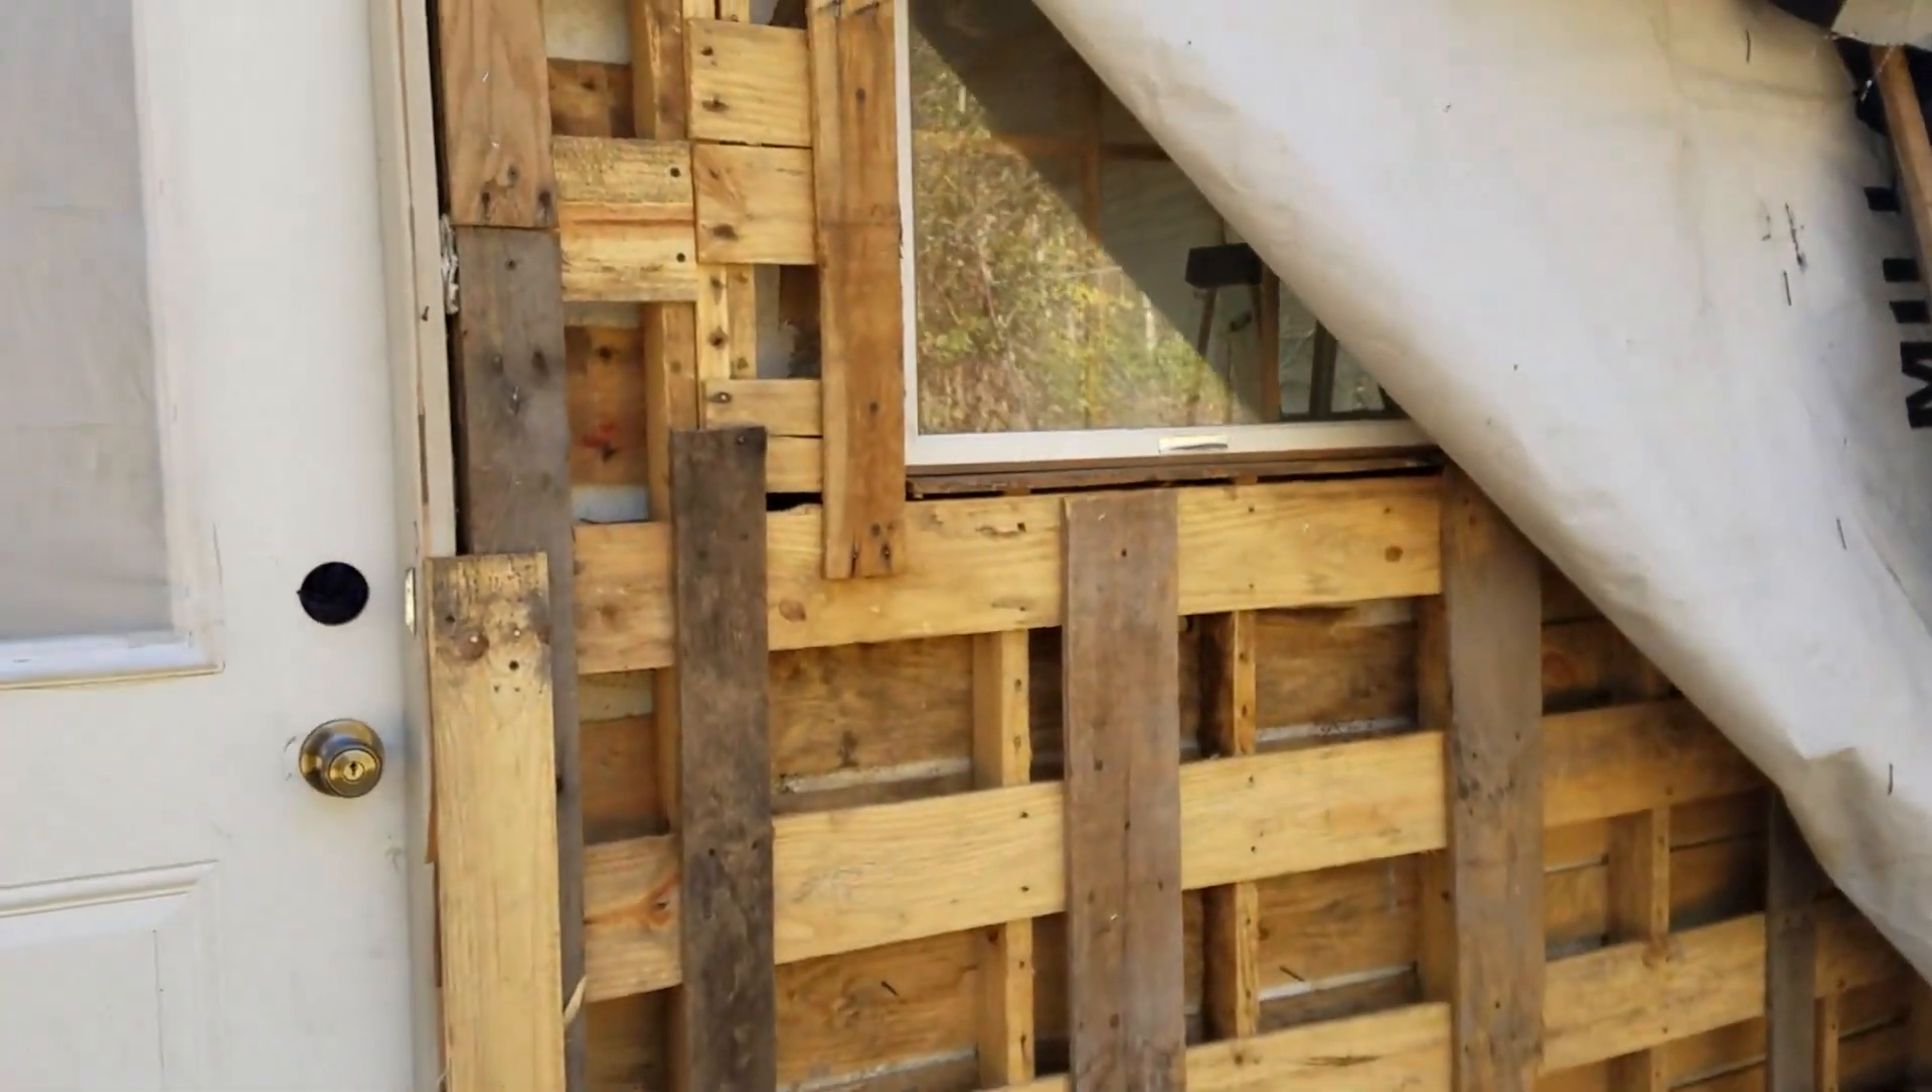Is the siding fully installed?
No.